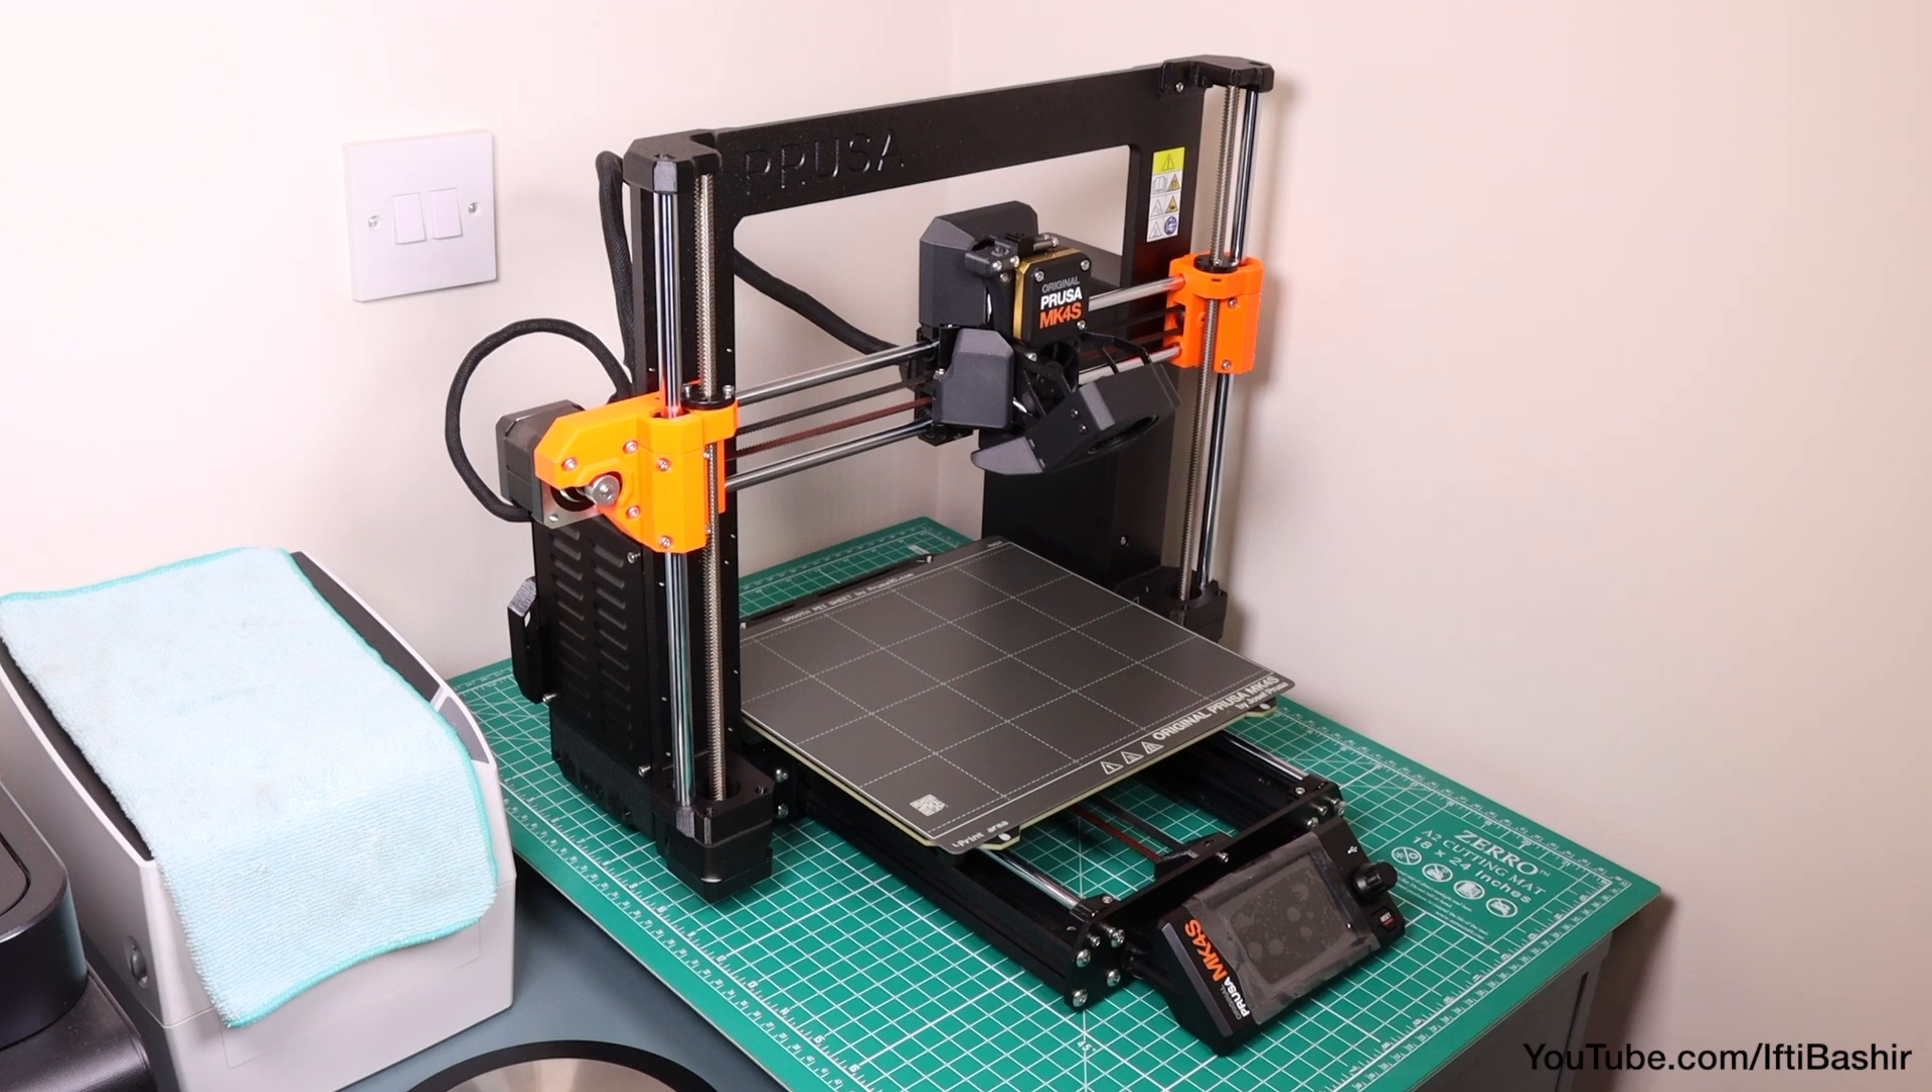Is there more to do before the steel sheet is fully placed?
No.